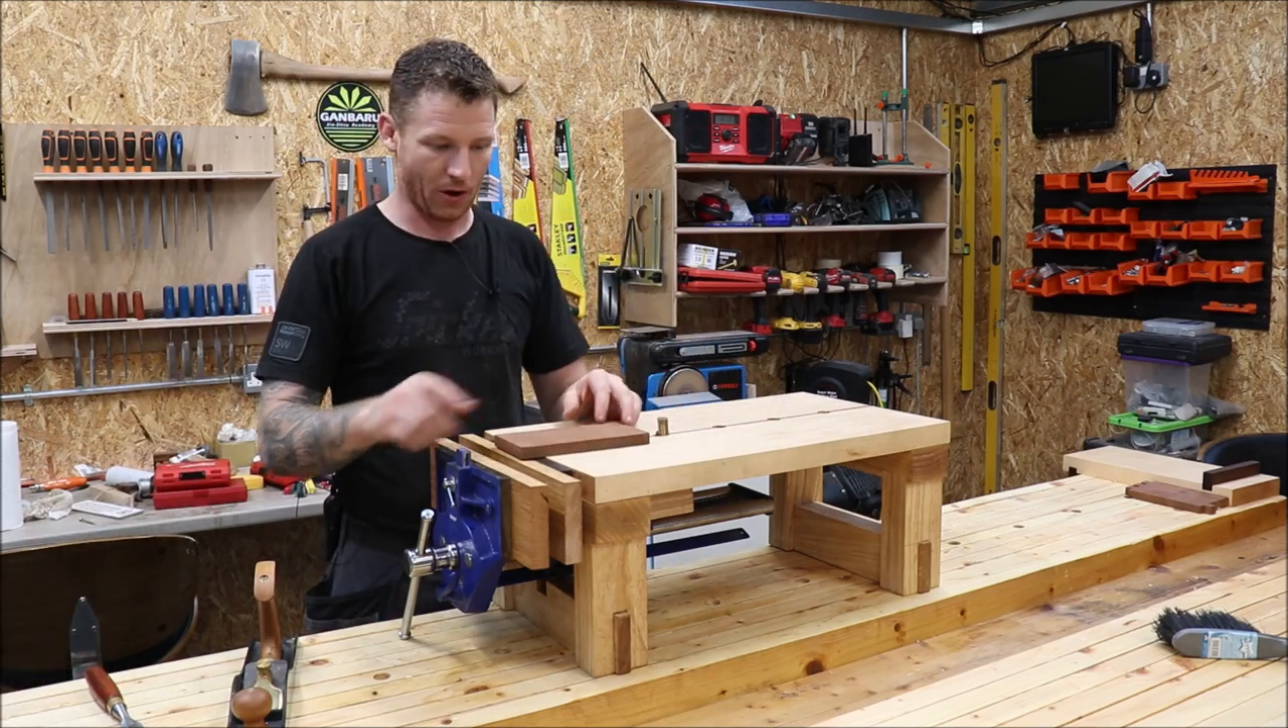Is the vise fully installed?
Yes.